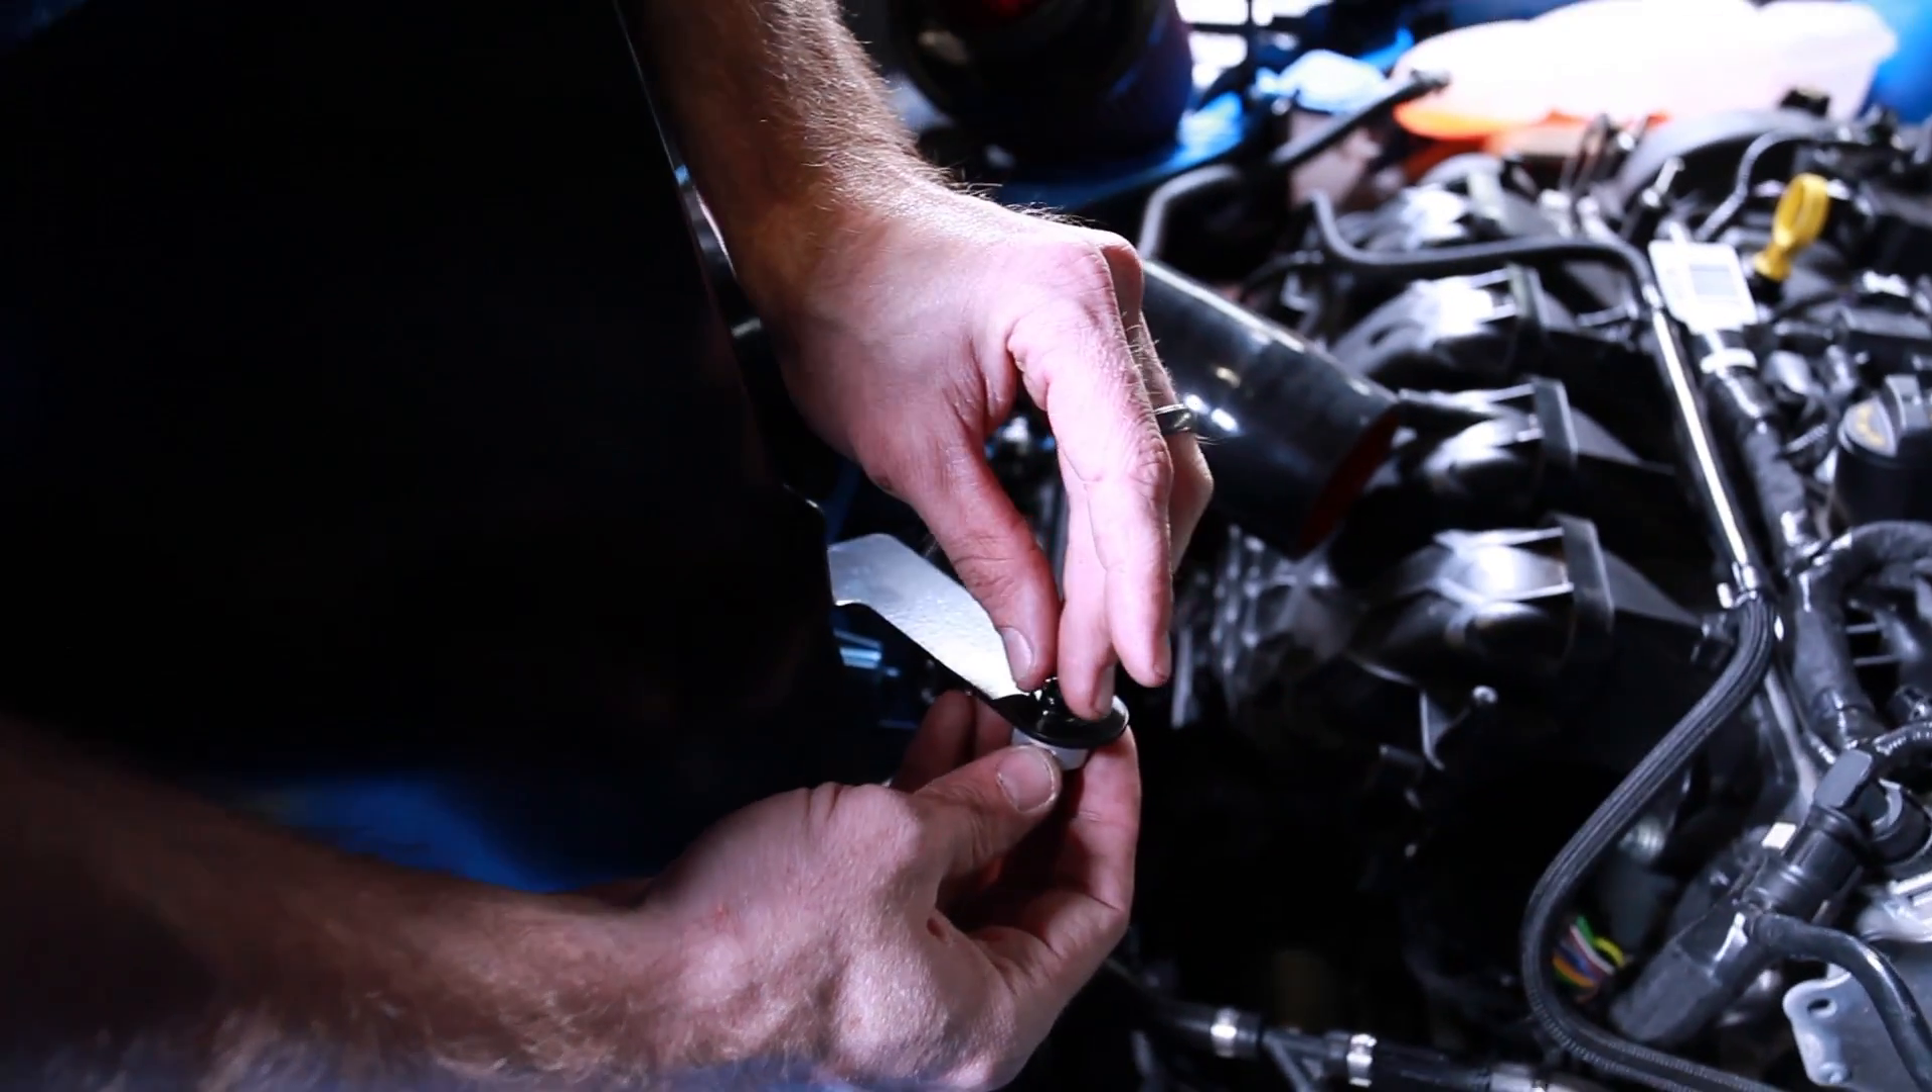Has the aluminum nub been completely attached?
No.